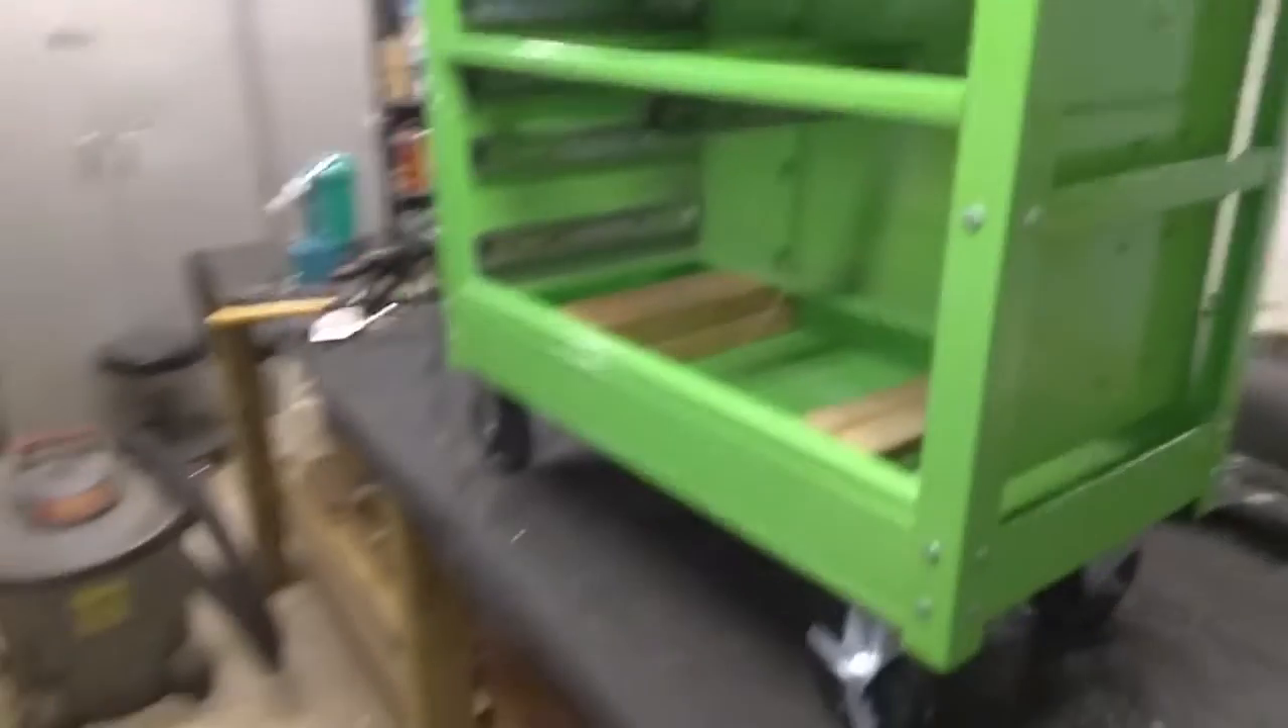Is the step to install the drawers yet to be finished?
Yes.